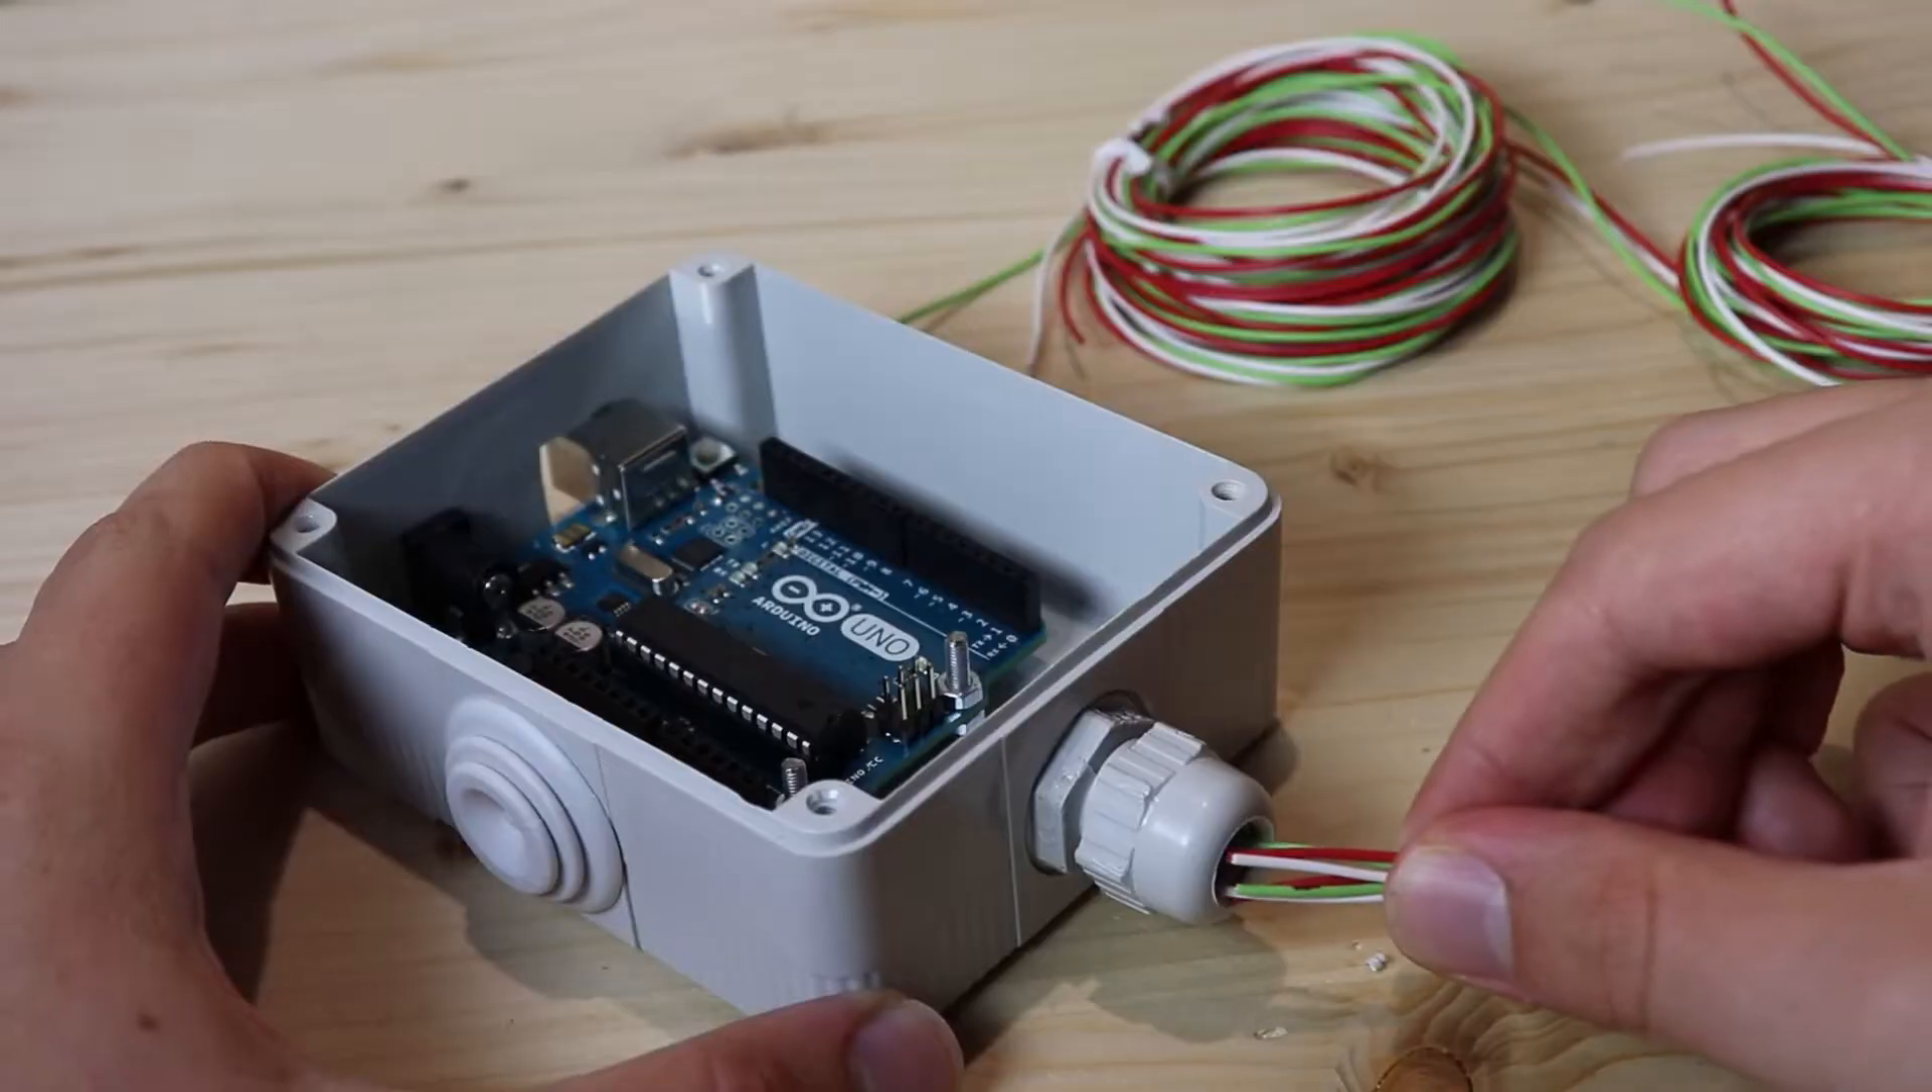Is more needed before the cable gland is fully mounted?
No.